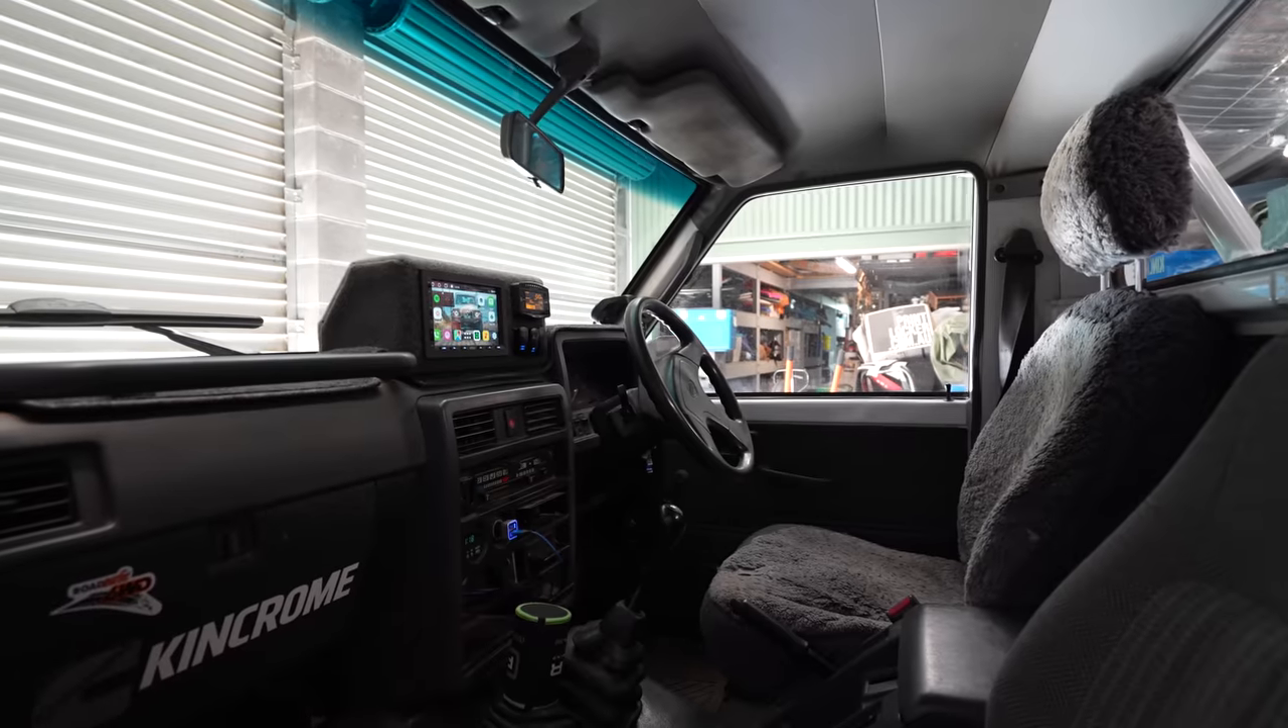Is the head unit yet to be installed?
No.